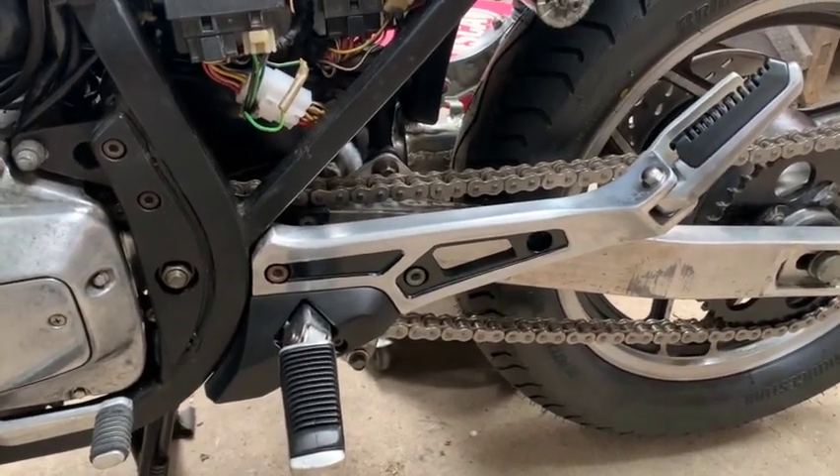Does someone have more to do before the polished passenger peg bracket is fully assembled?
No.